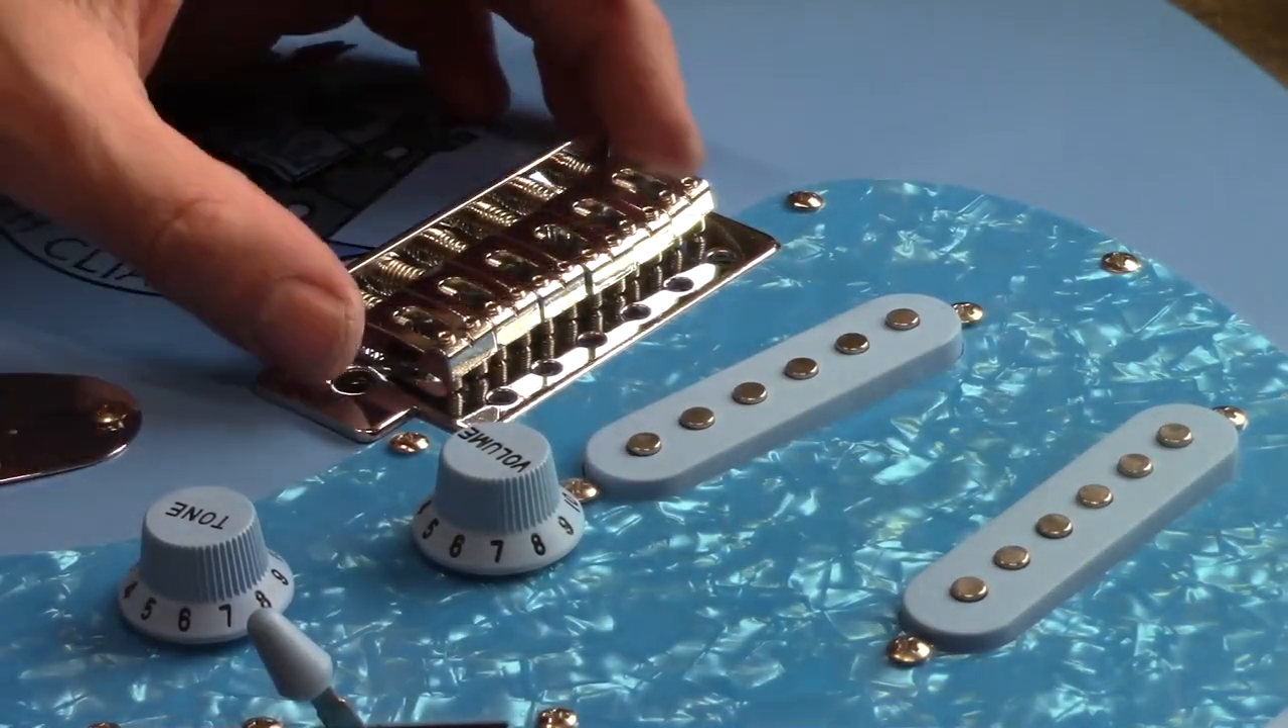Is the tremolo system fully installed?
No.